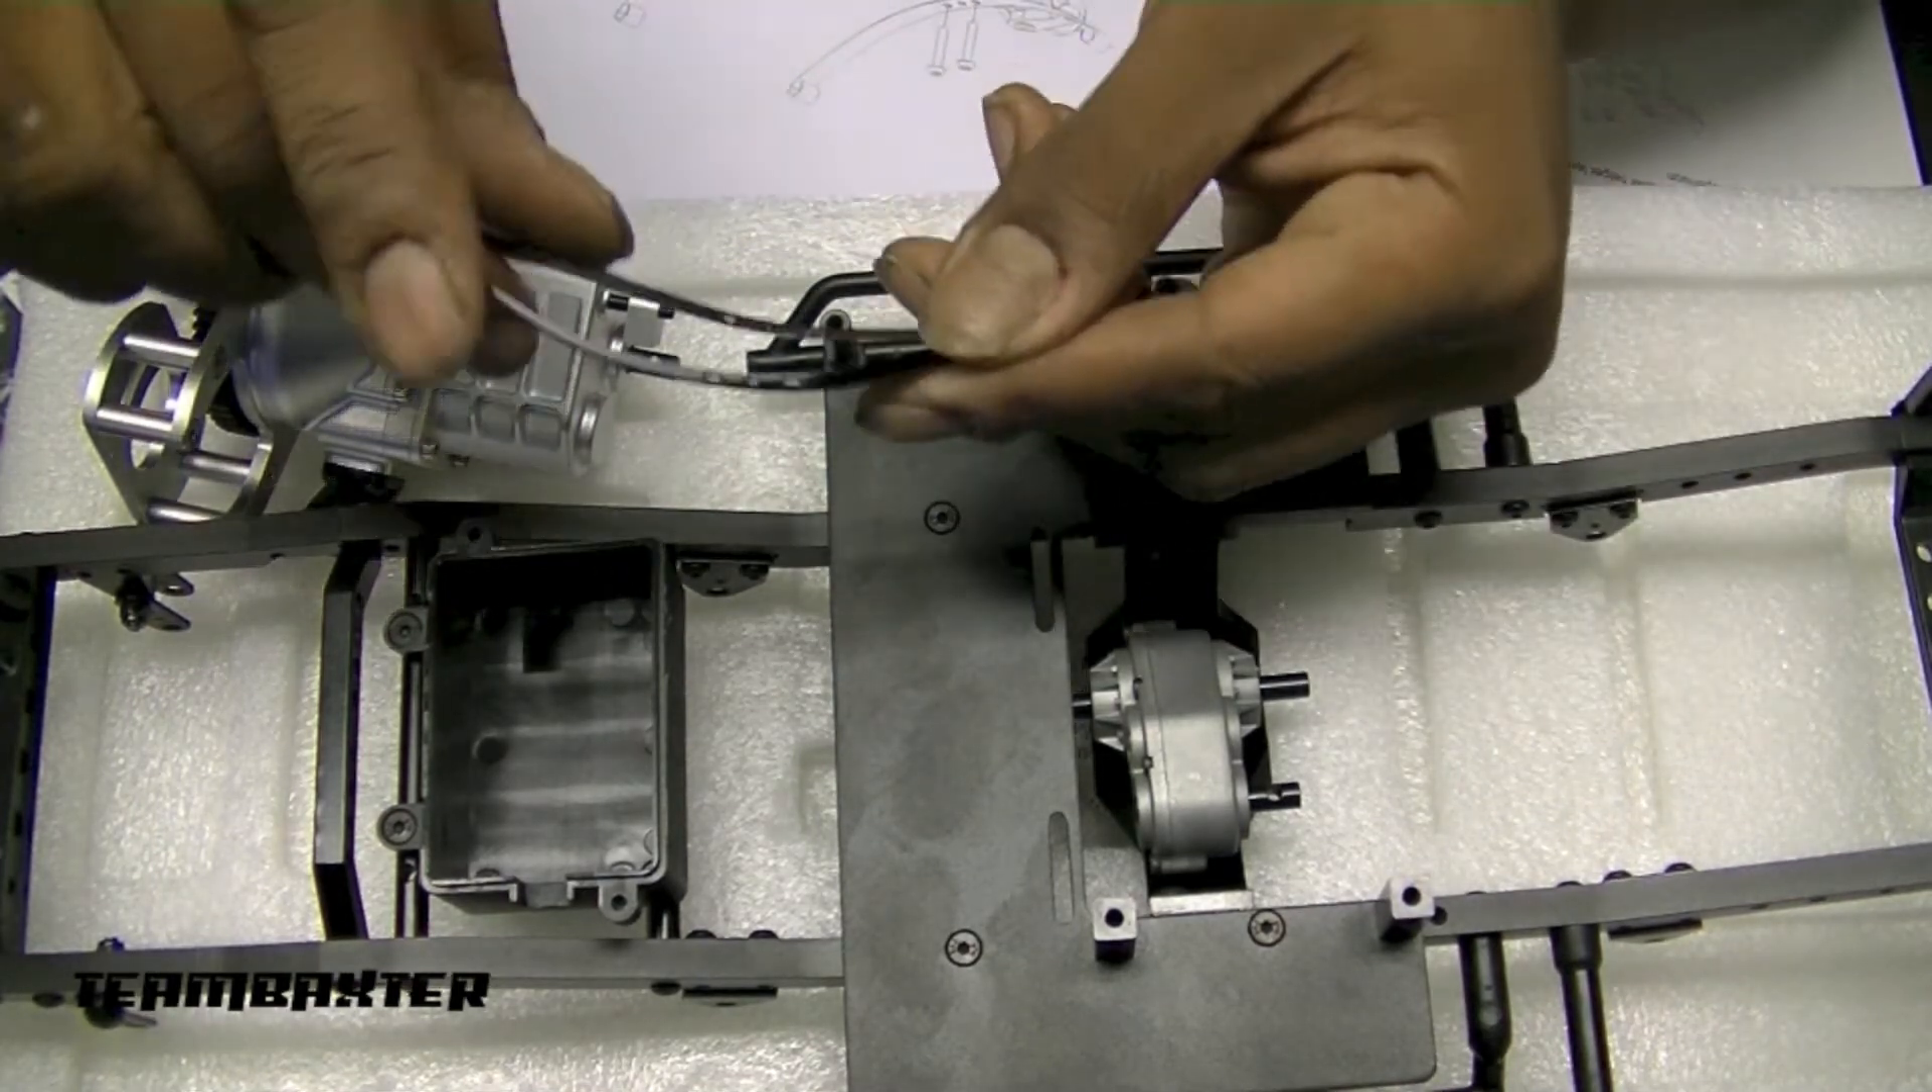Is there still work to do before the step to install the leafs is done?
Yes.